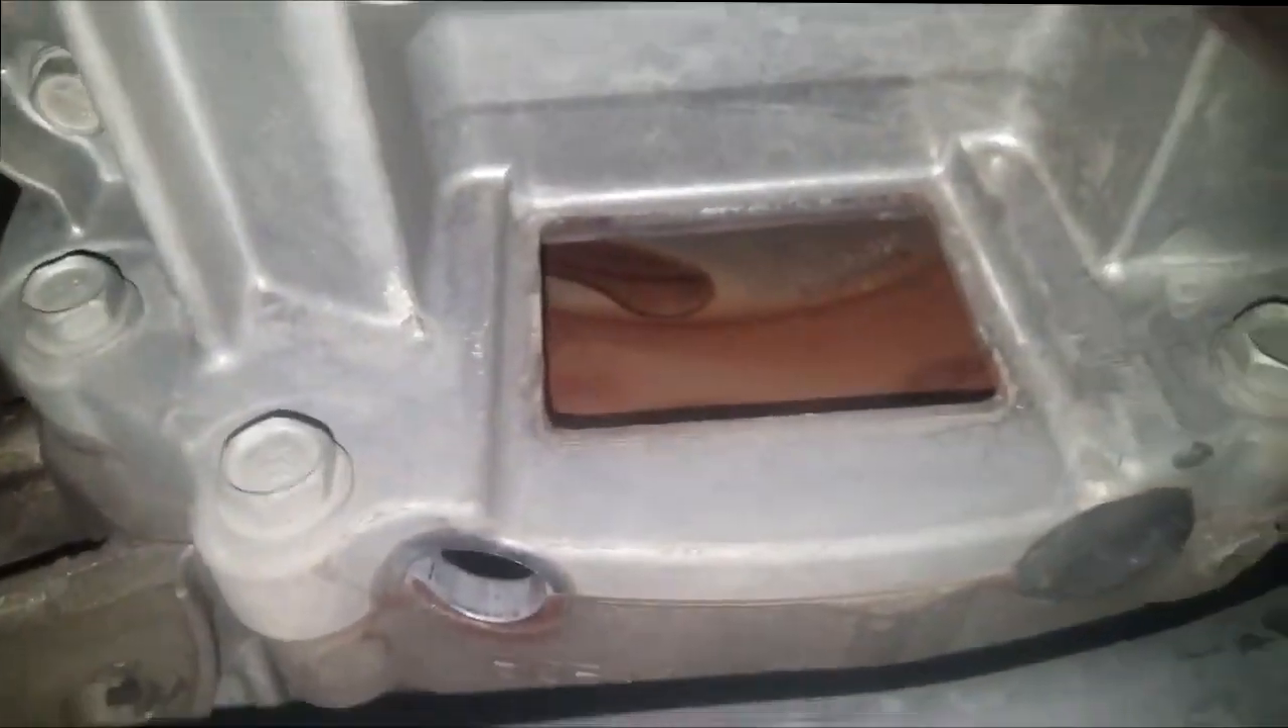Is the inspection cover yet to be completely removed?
No.